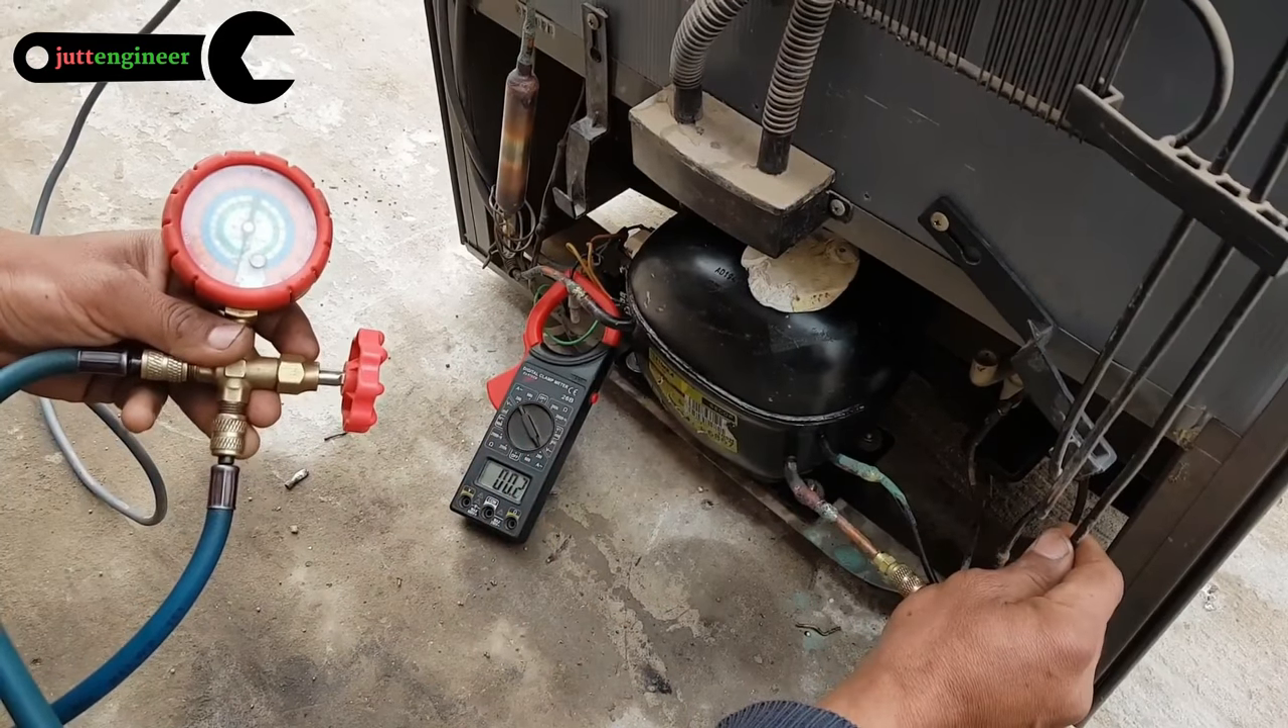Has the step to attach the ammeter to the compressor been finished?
Yes.